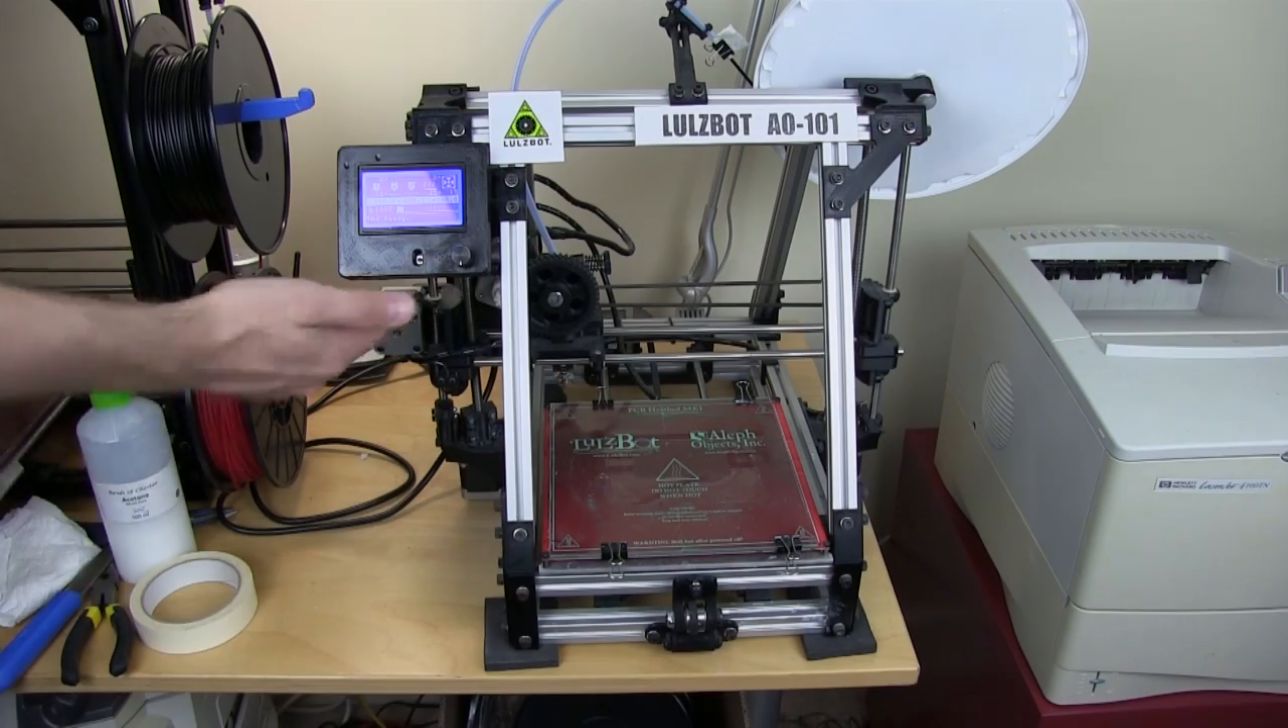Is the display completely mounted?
Yes.